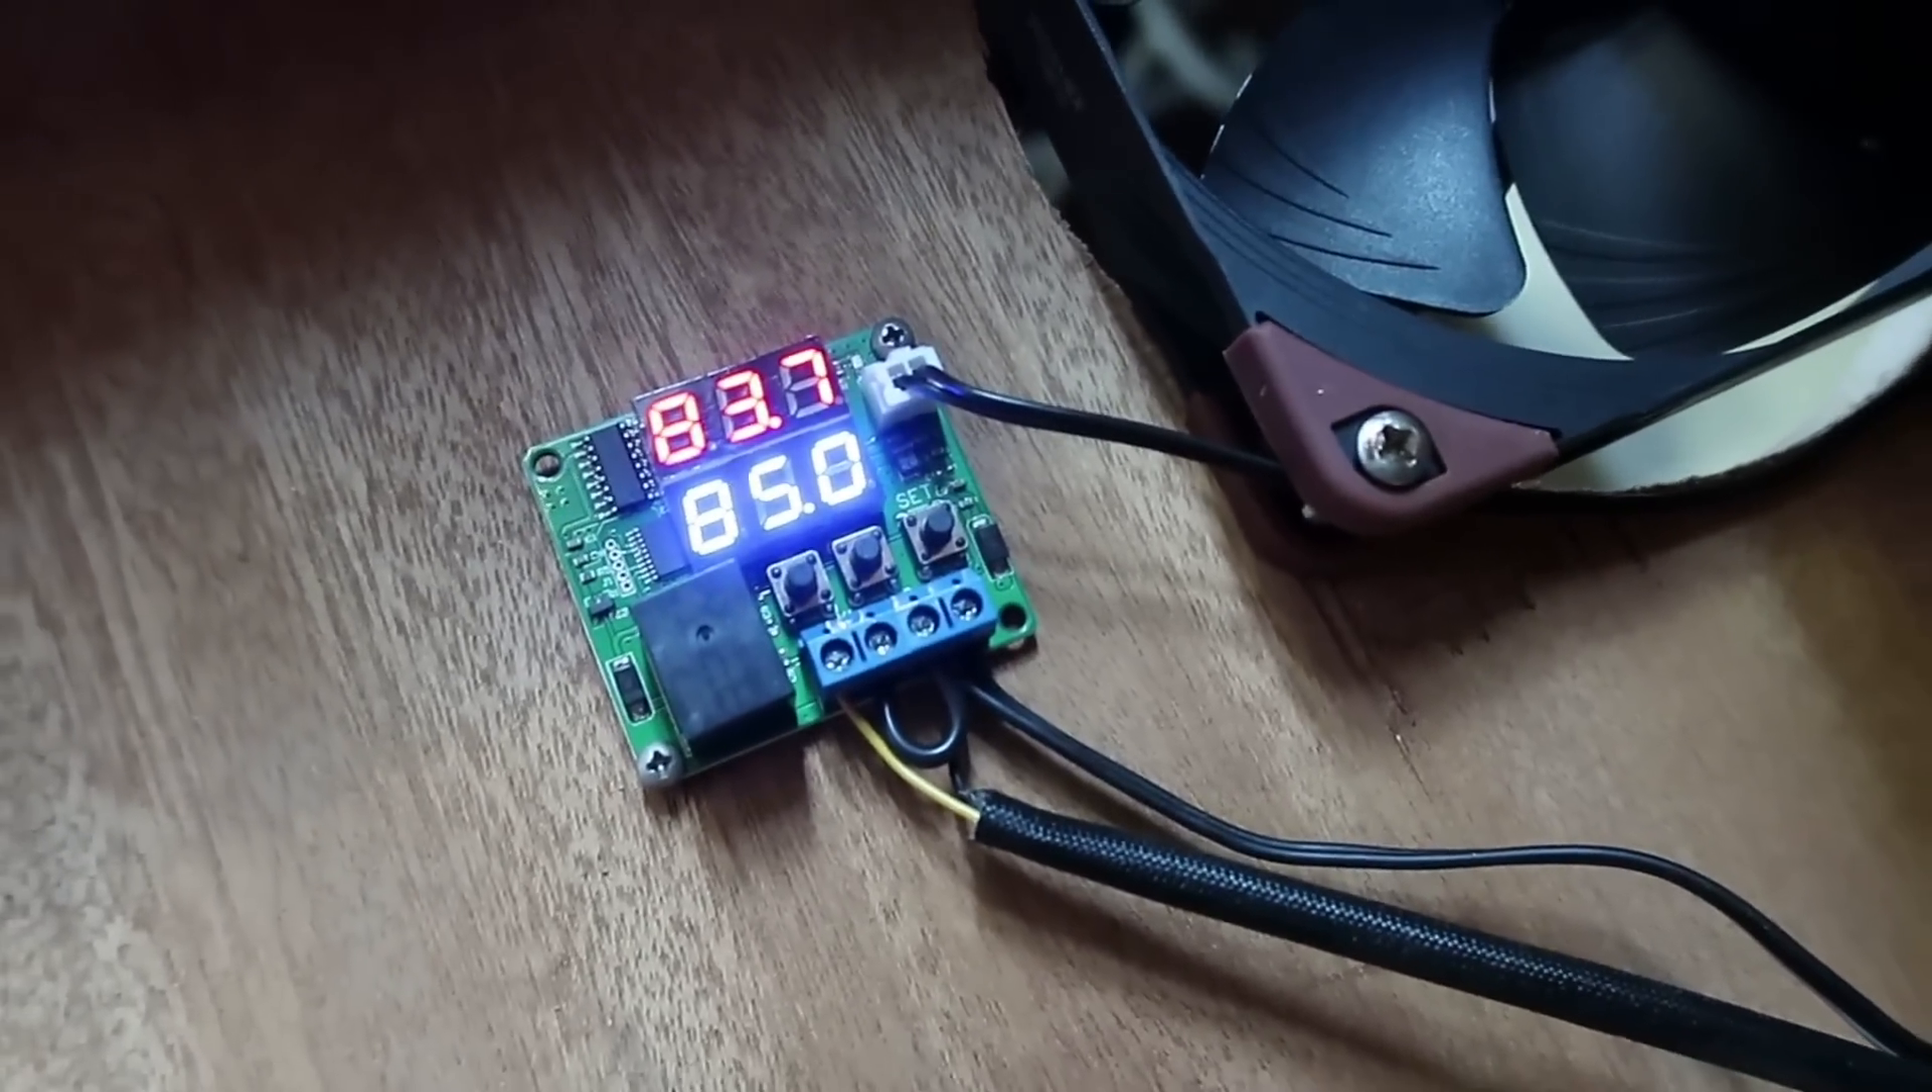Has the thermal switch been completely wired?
Yes.